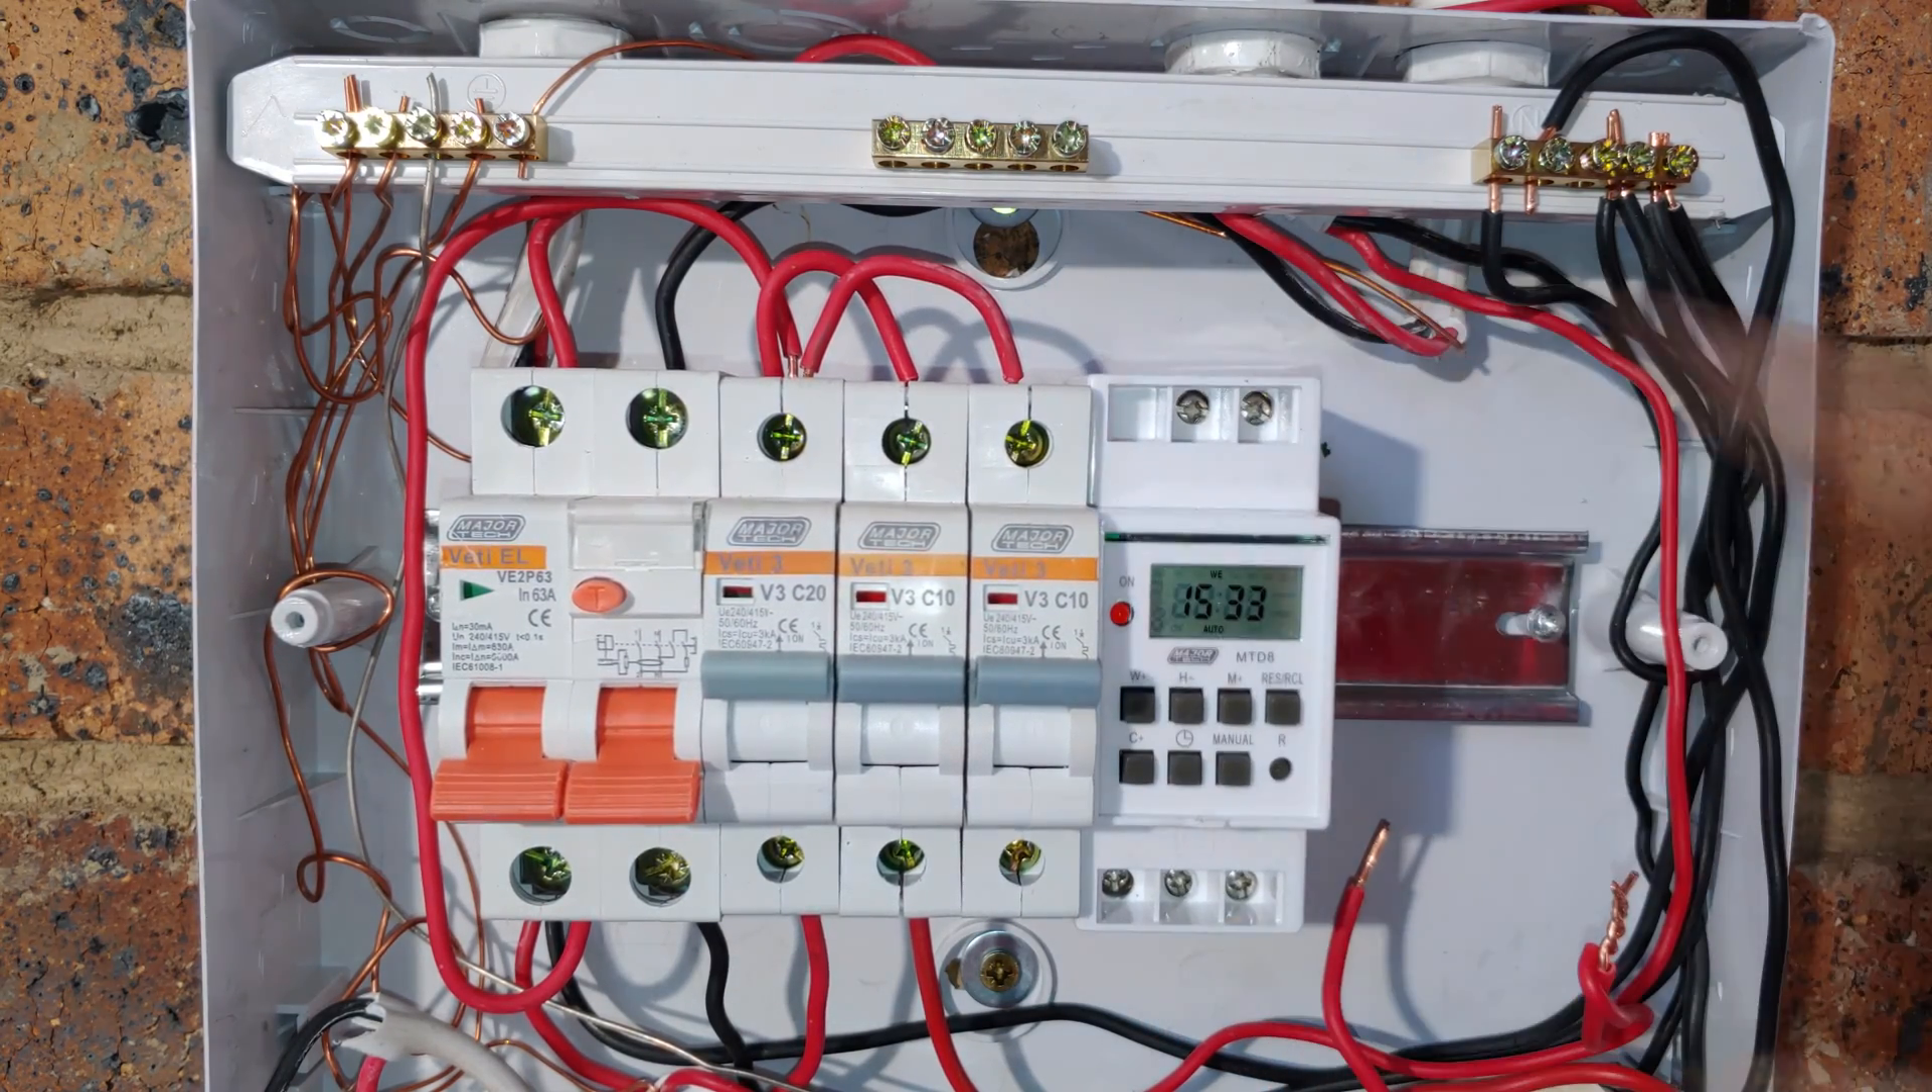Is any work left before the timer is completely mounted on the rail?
No.